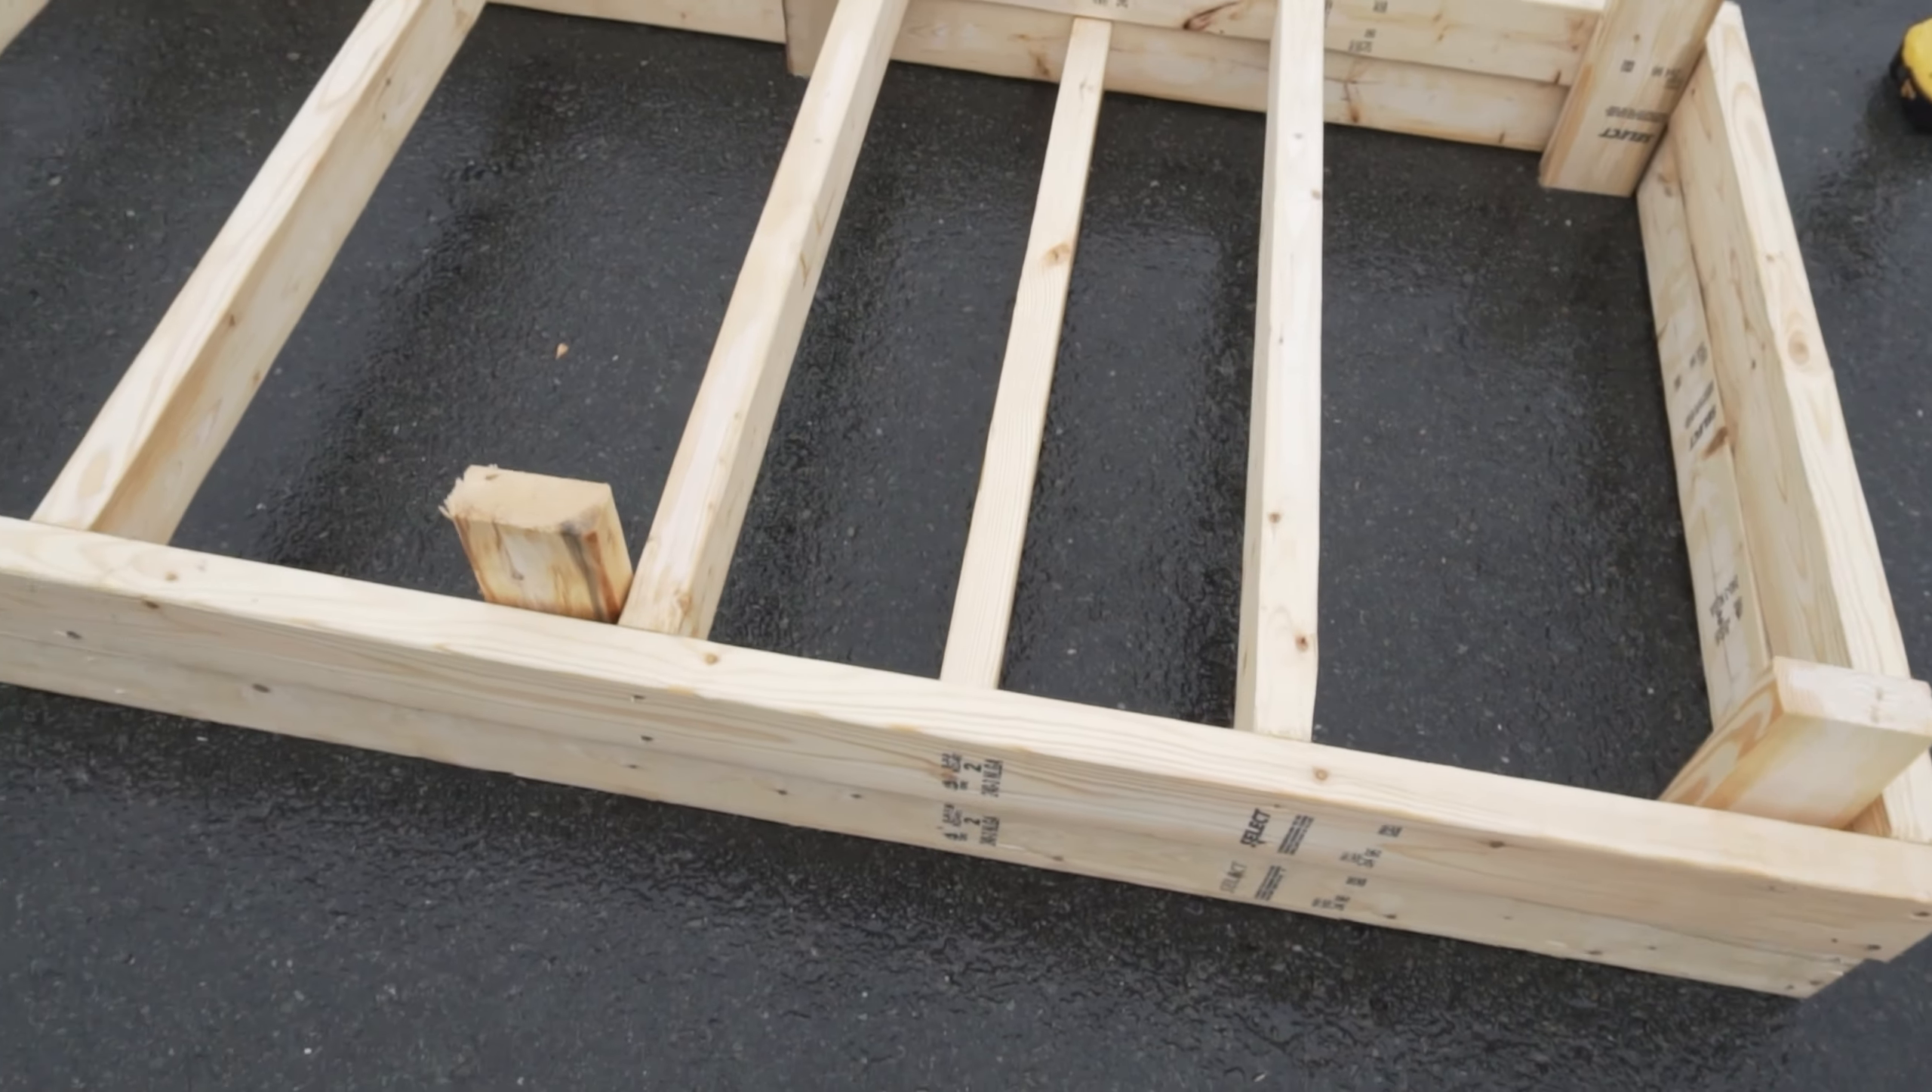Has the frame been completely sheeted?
No.